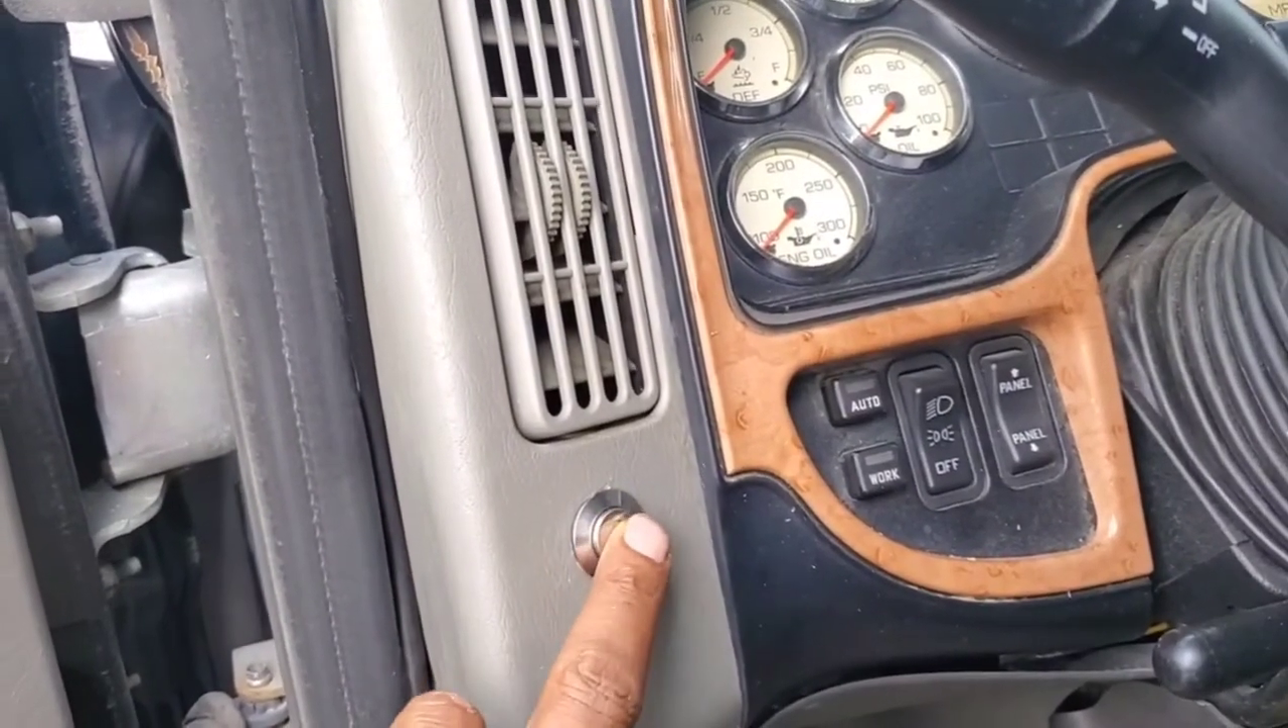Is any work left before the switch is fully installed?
No.